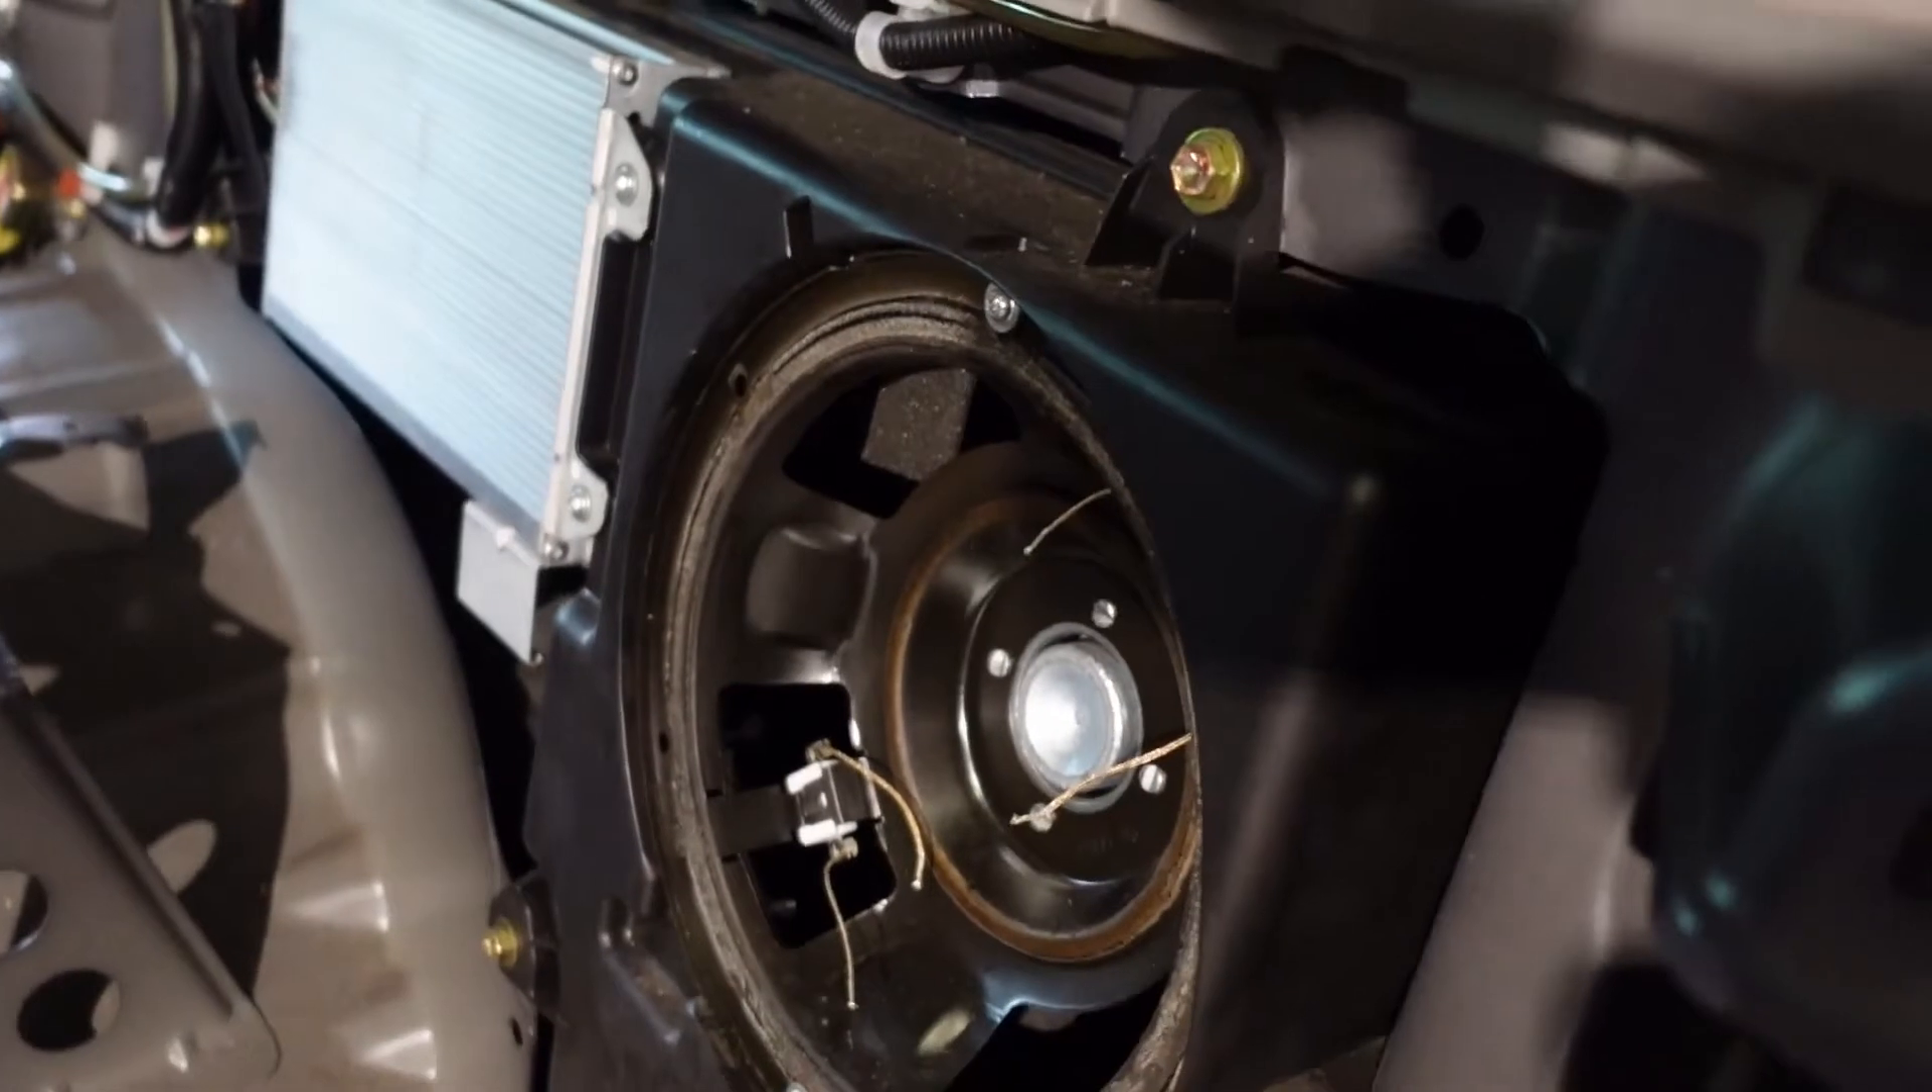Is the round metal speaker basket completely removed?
No.